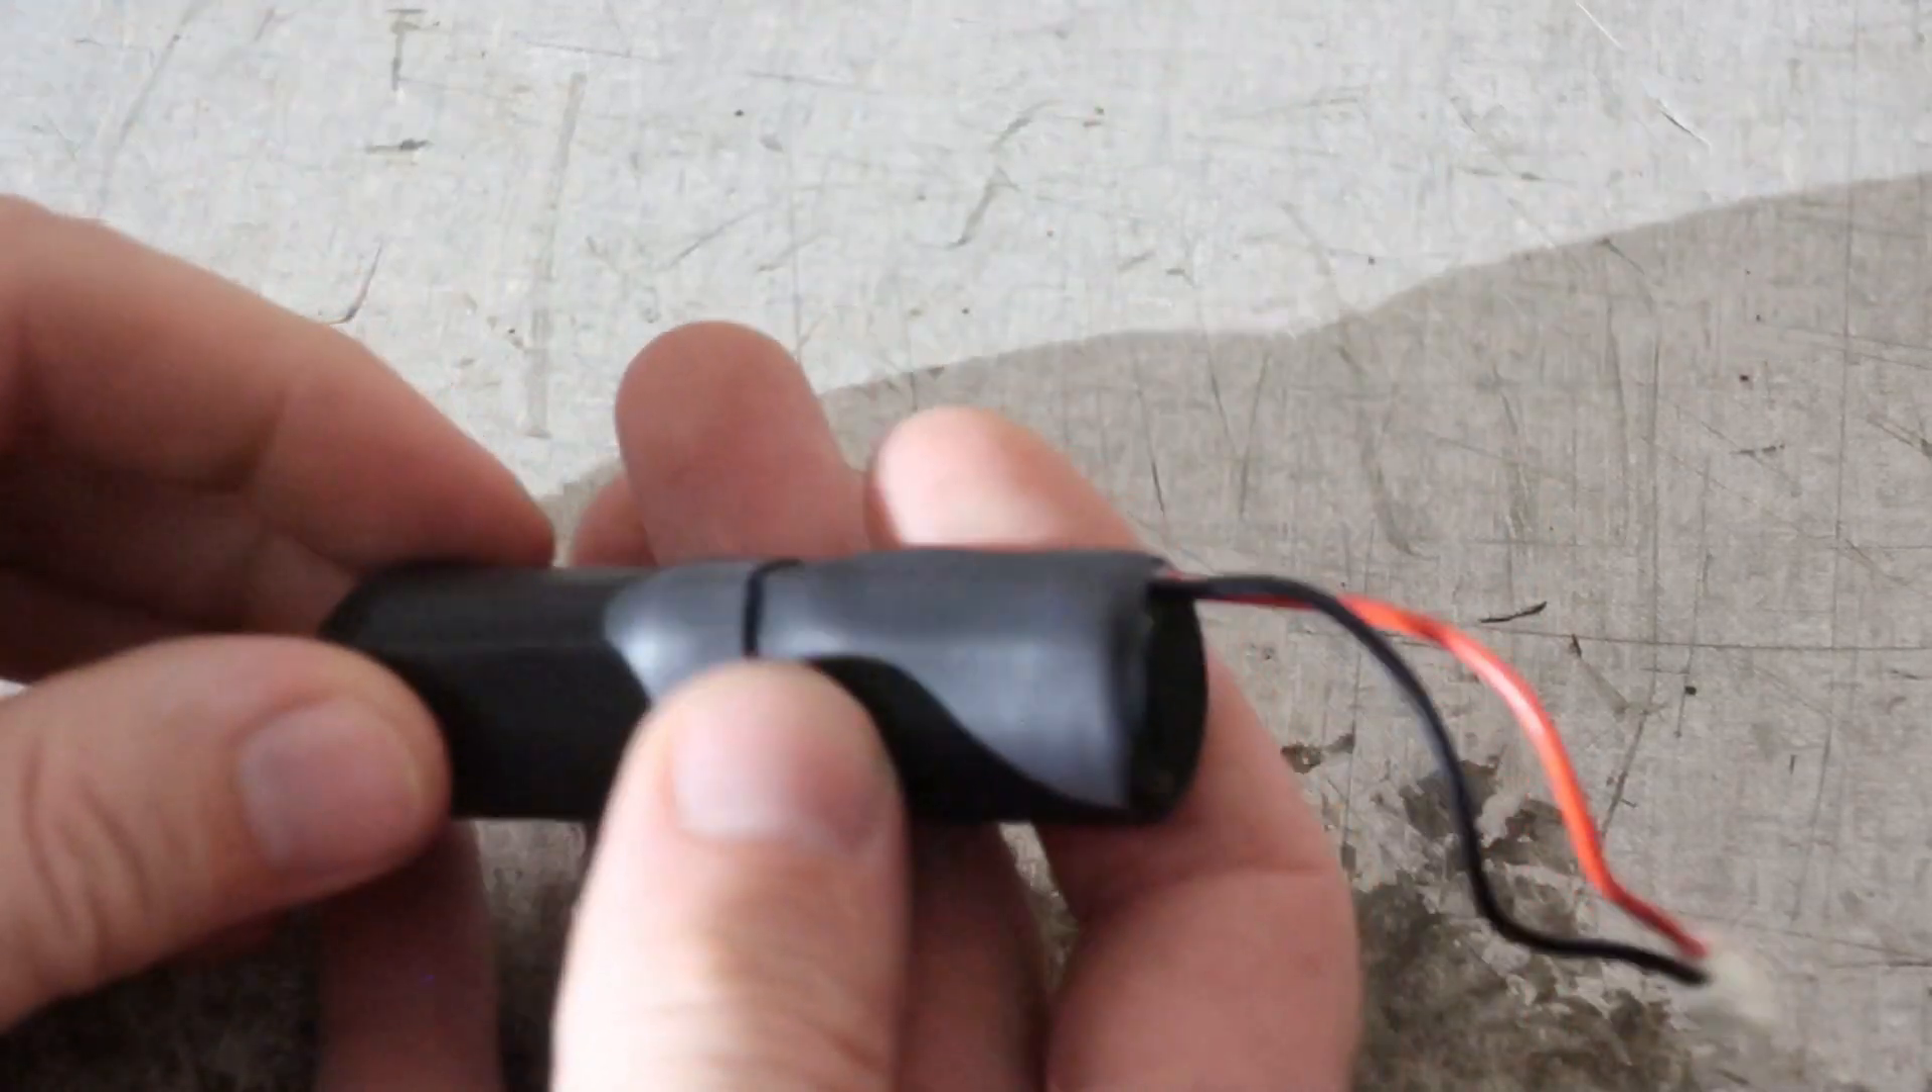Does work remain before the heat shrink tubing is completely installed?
No.